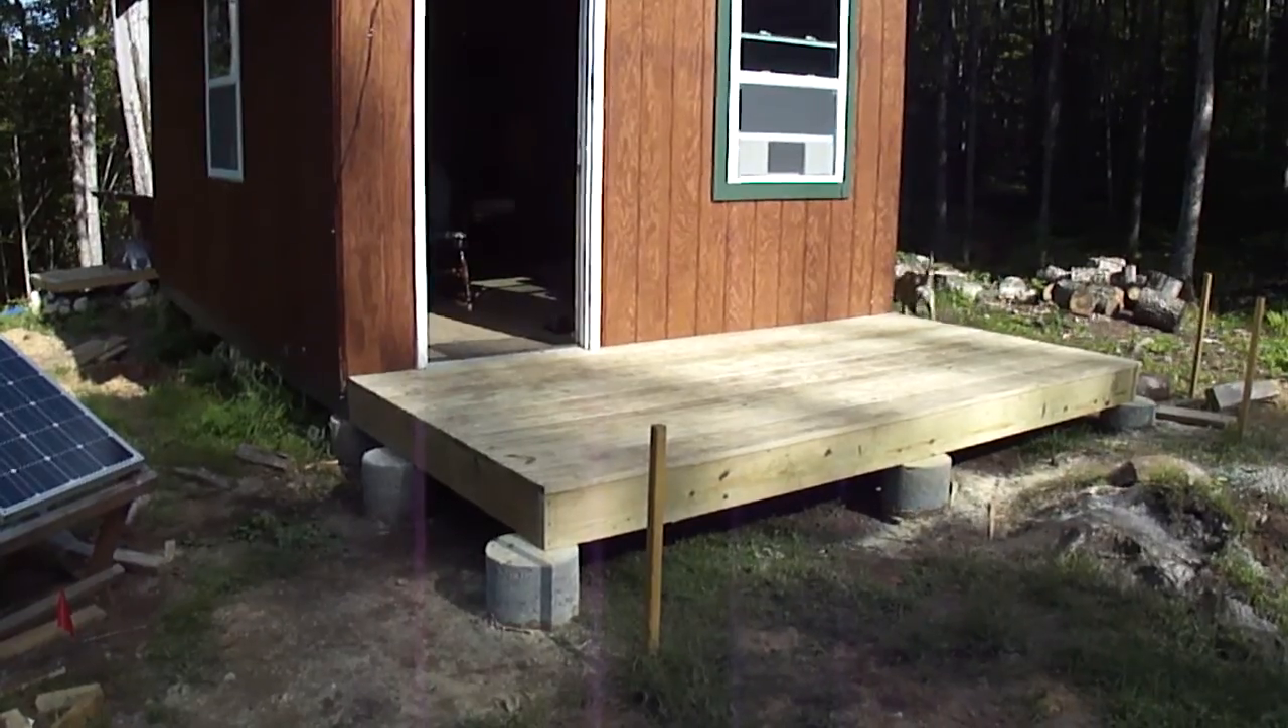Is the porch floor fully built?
Yes.